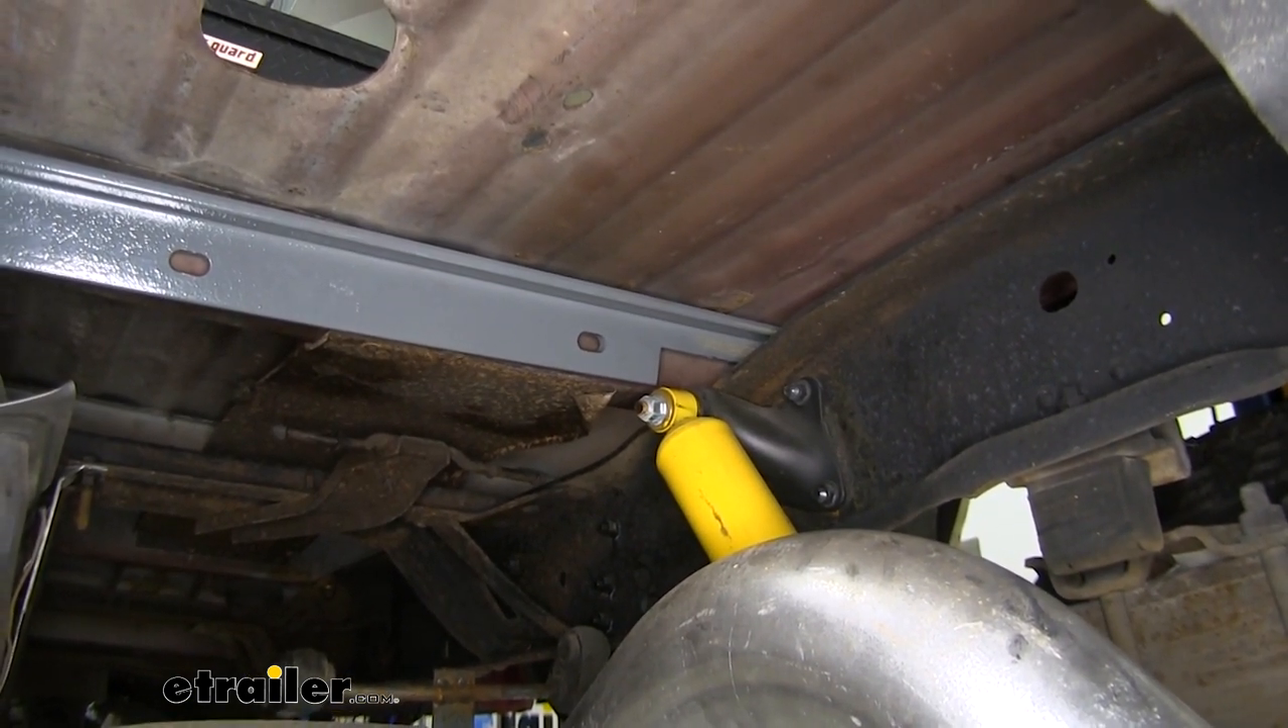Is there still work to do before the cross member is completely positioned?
No.